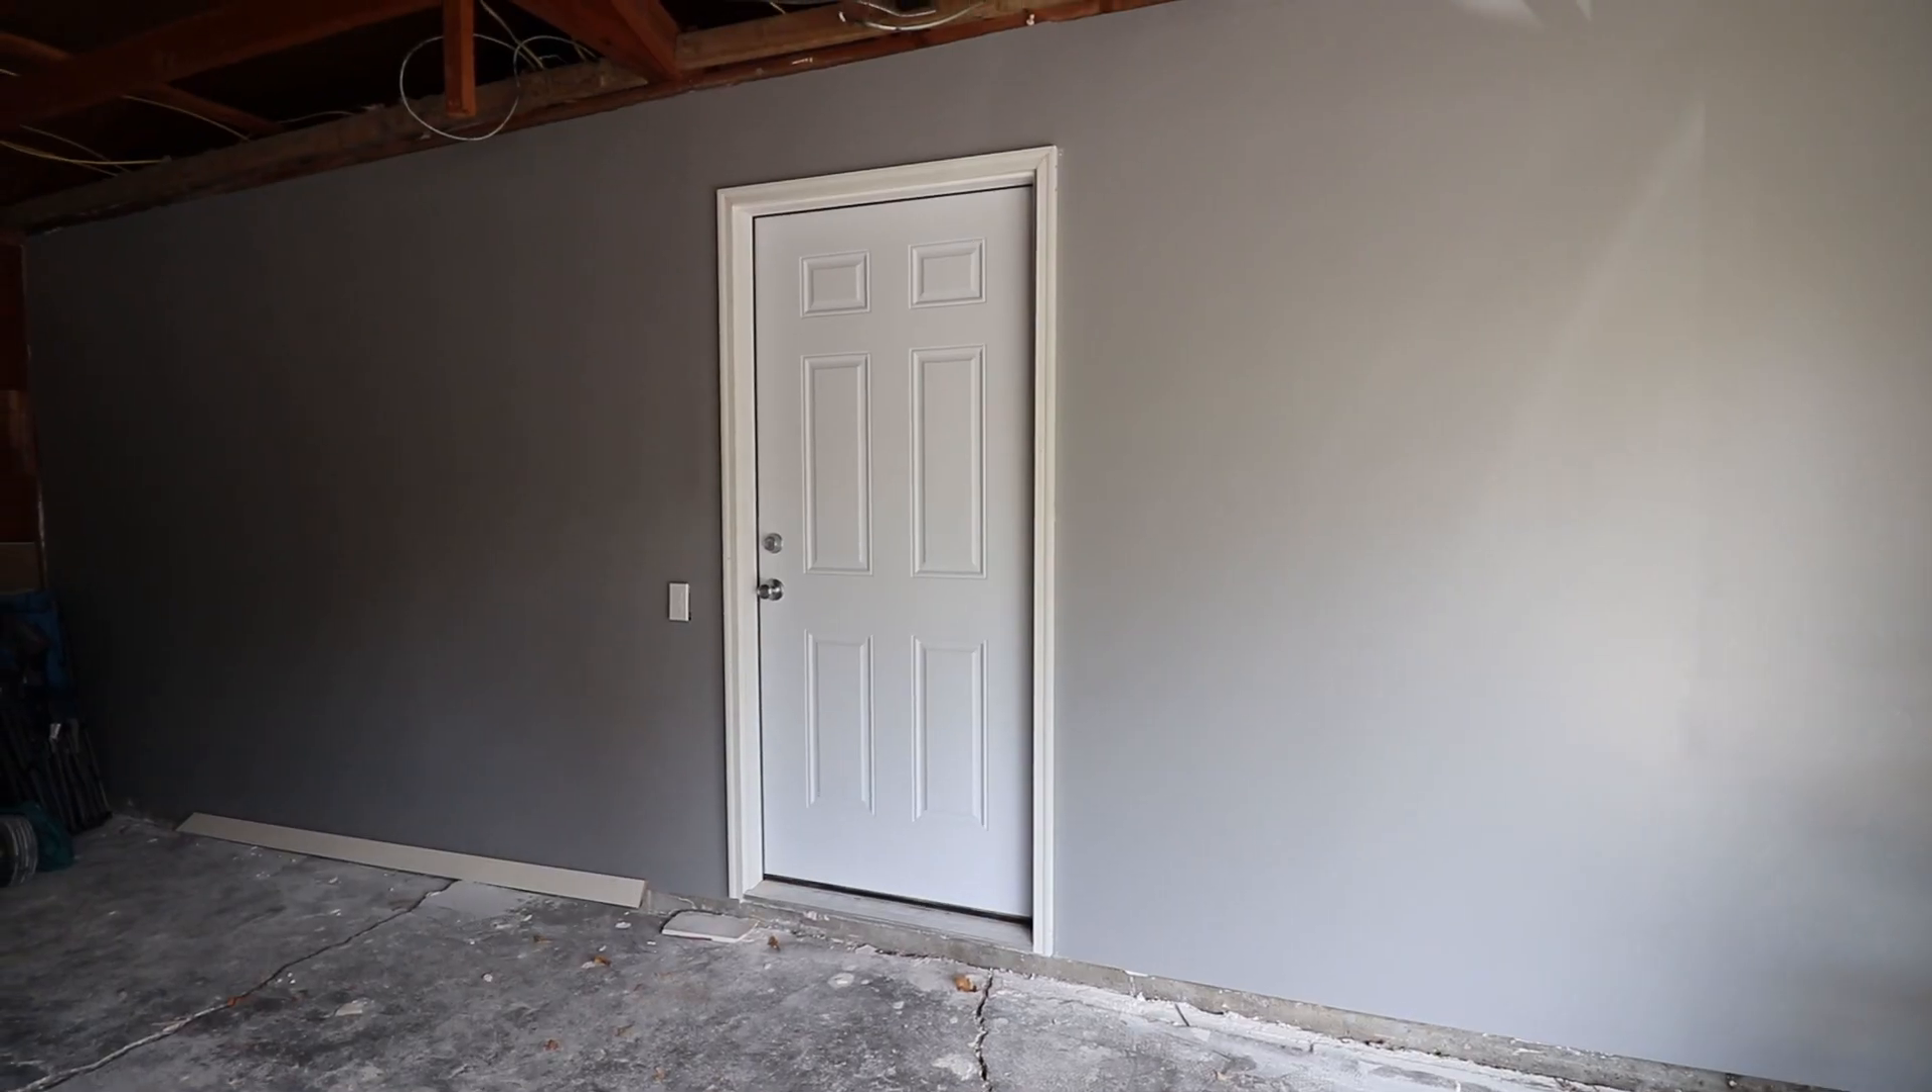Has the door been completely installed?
Yes.